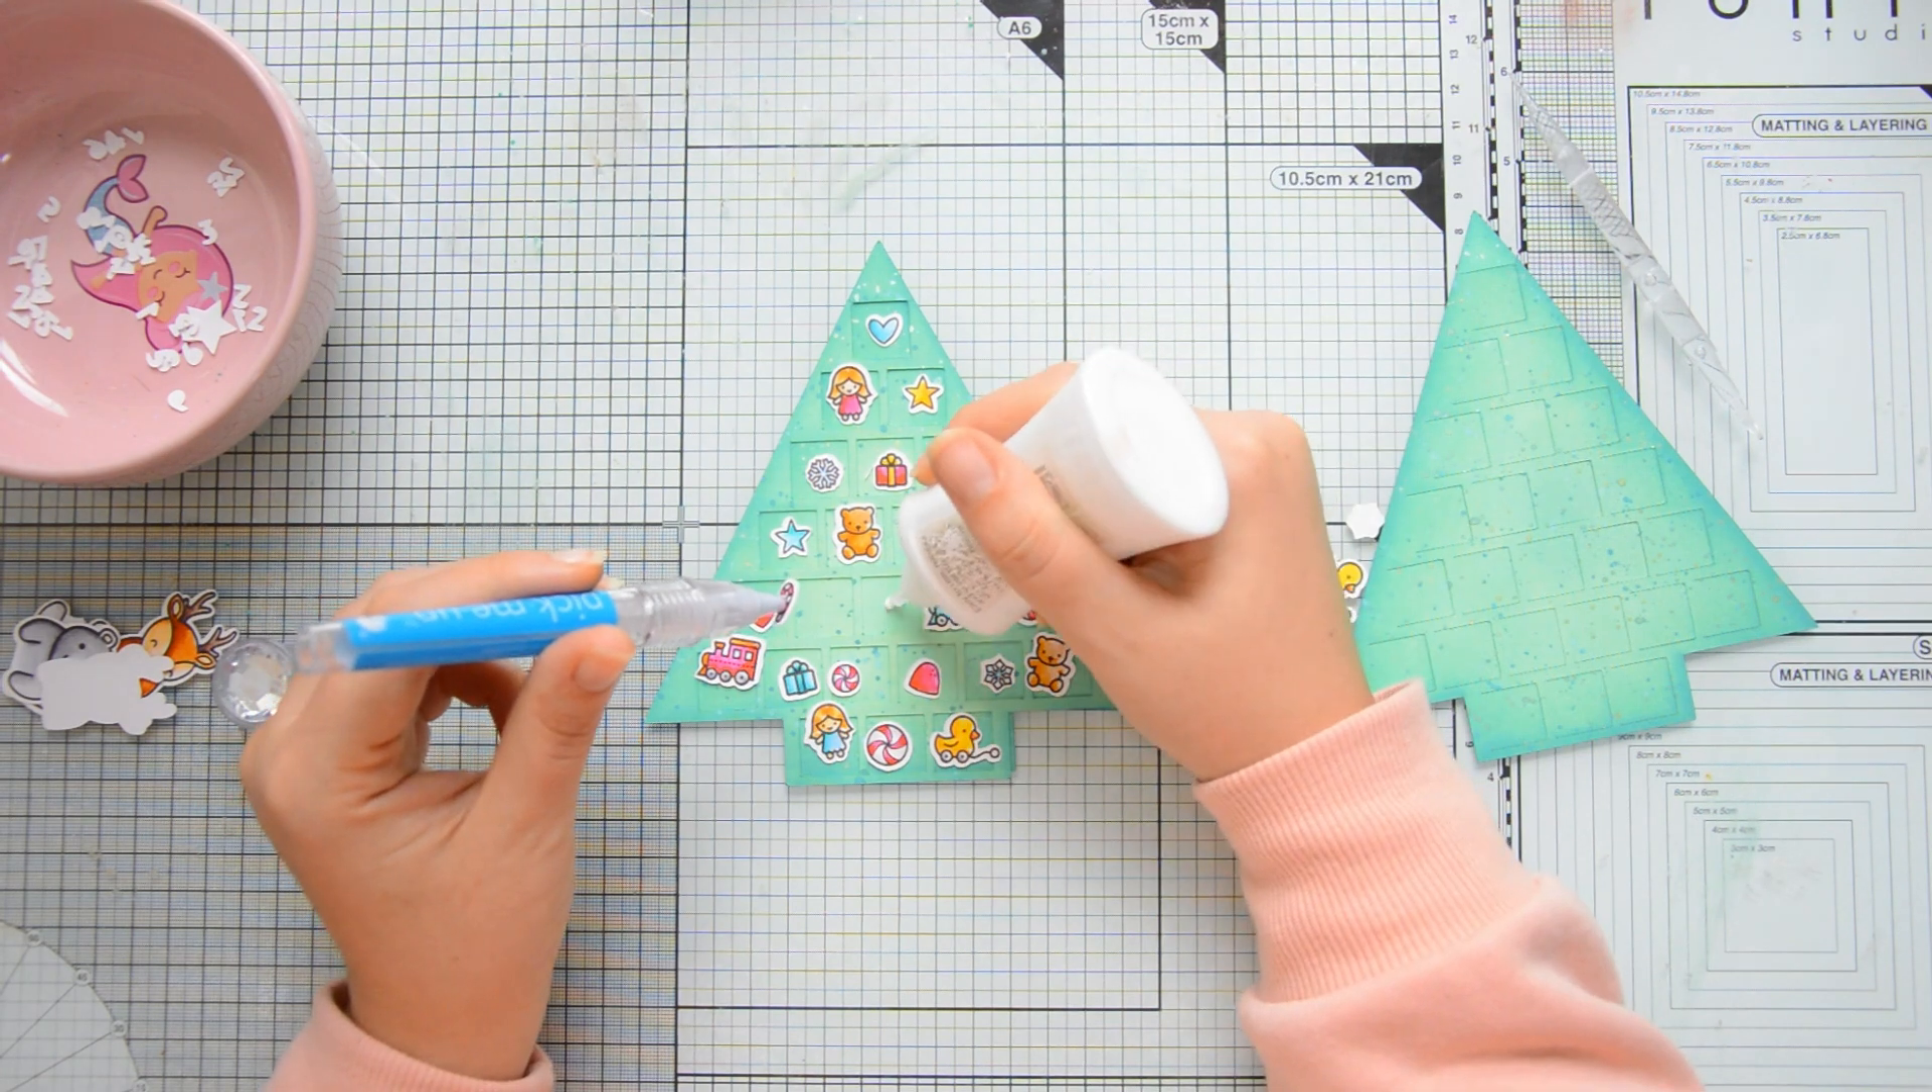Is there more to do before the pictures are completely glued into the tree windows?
Yes.